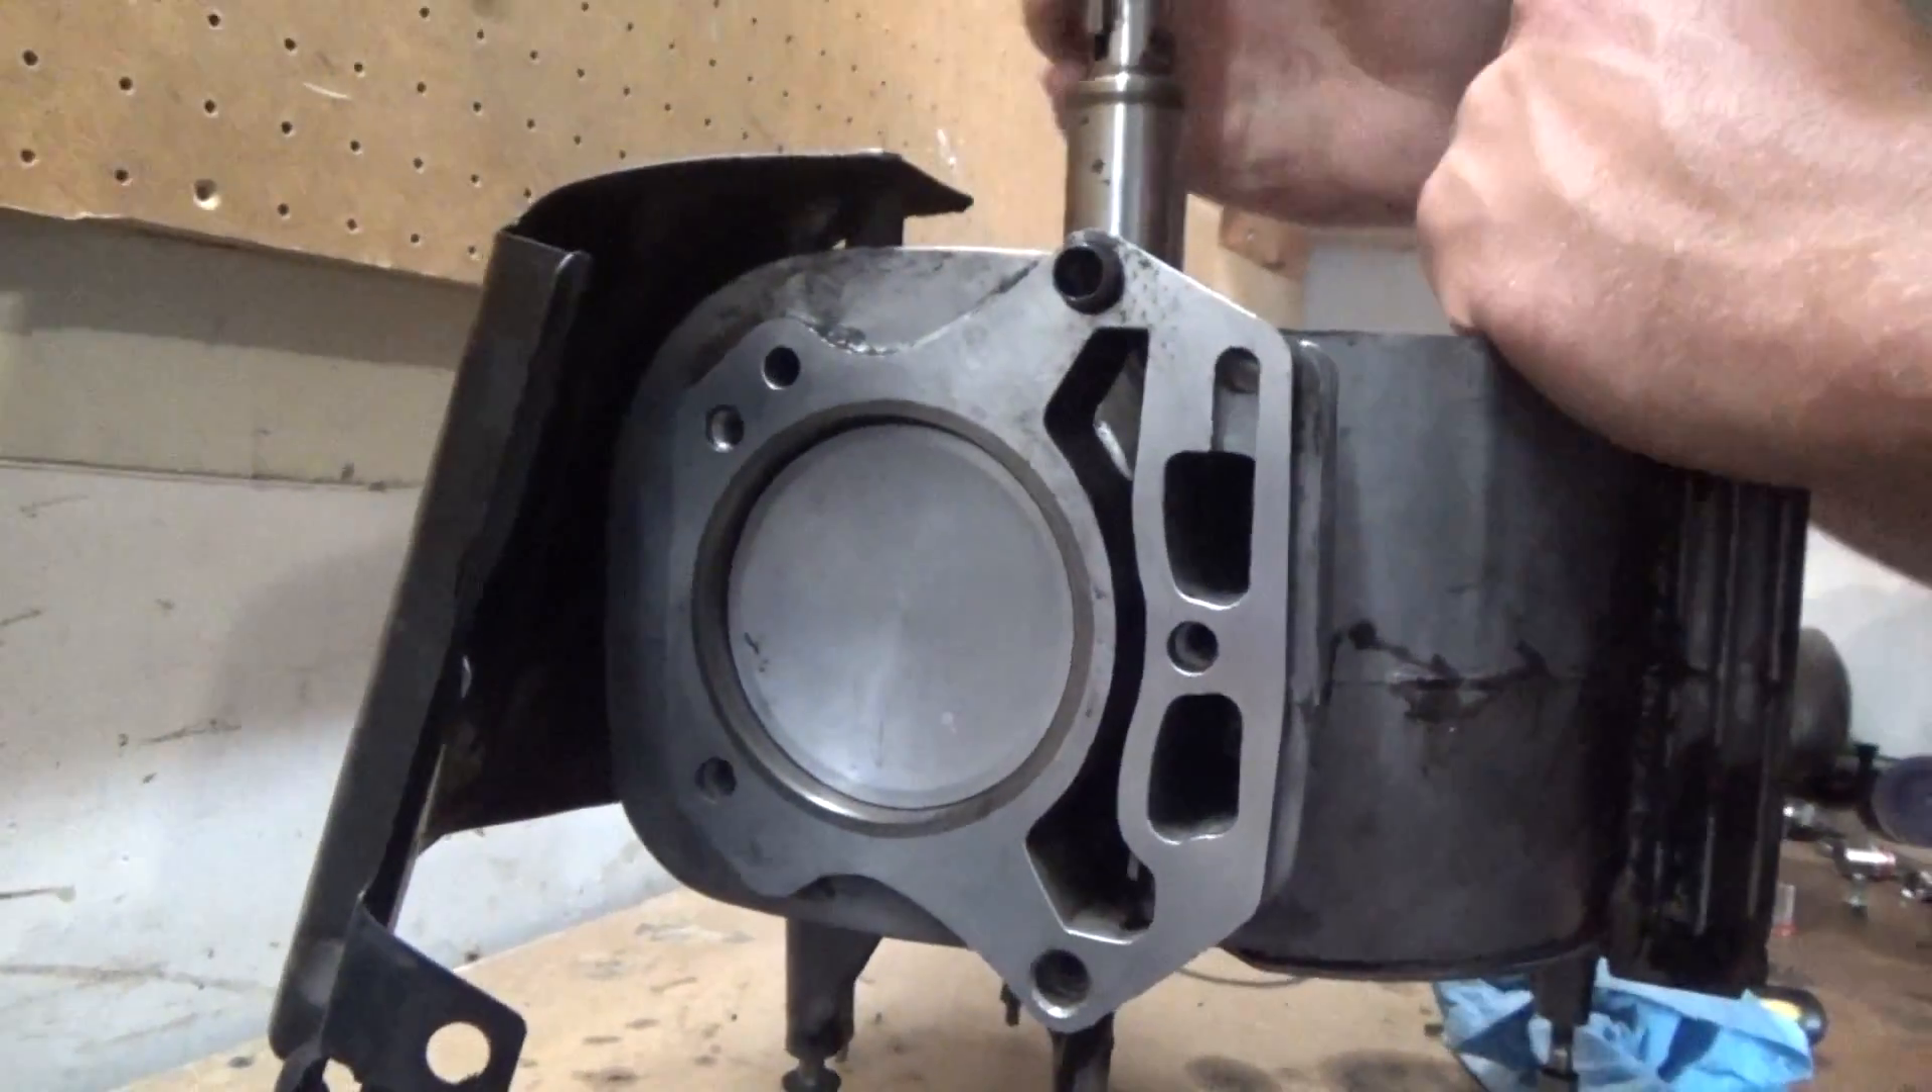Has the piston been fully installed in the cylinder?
Yes.